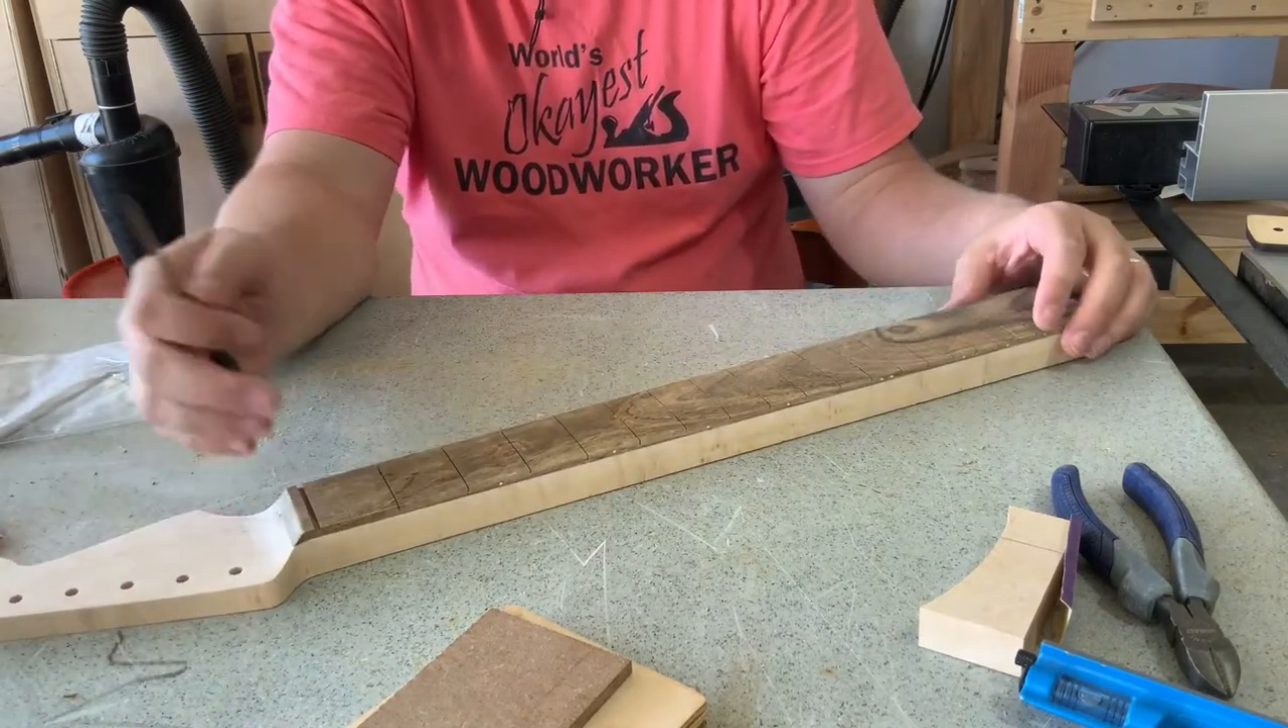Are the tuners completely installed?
No.